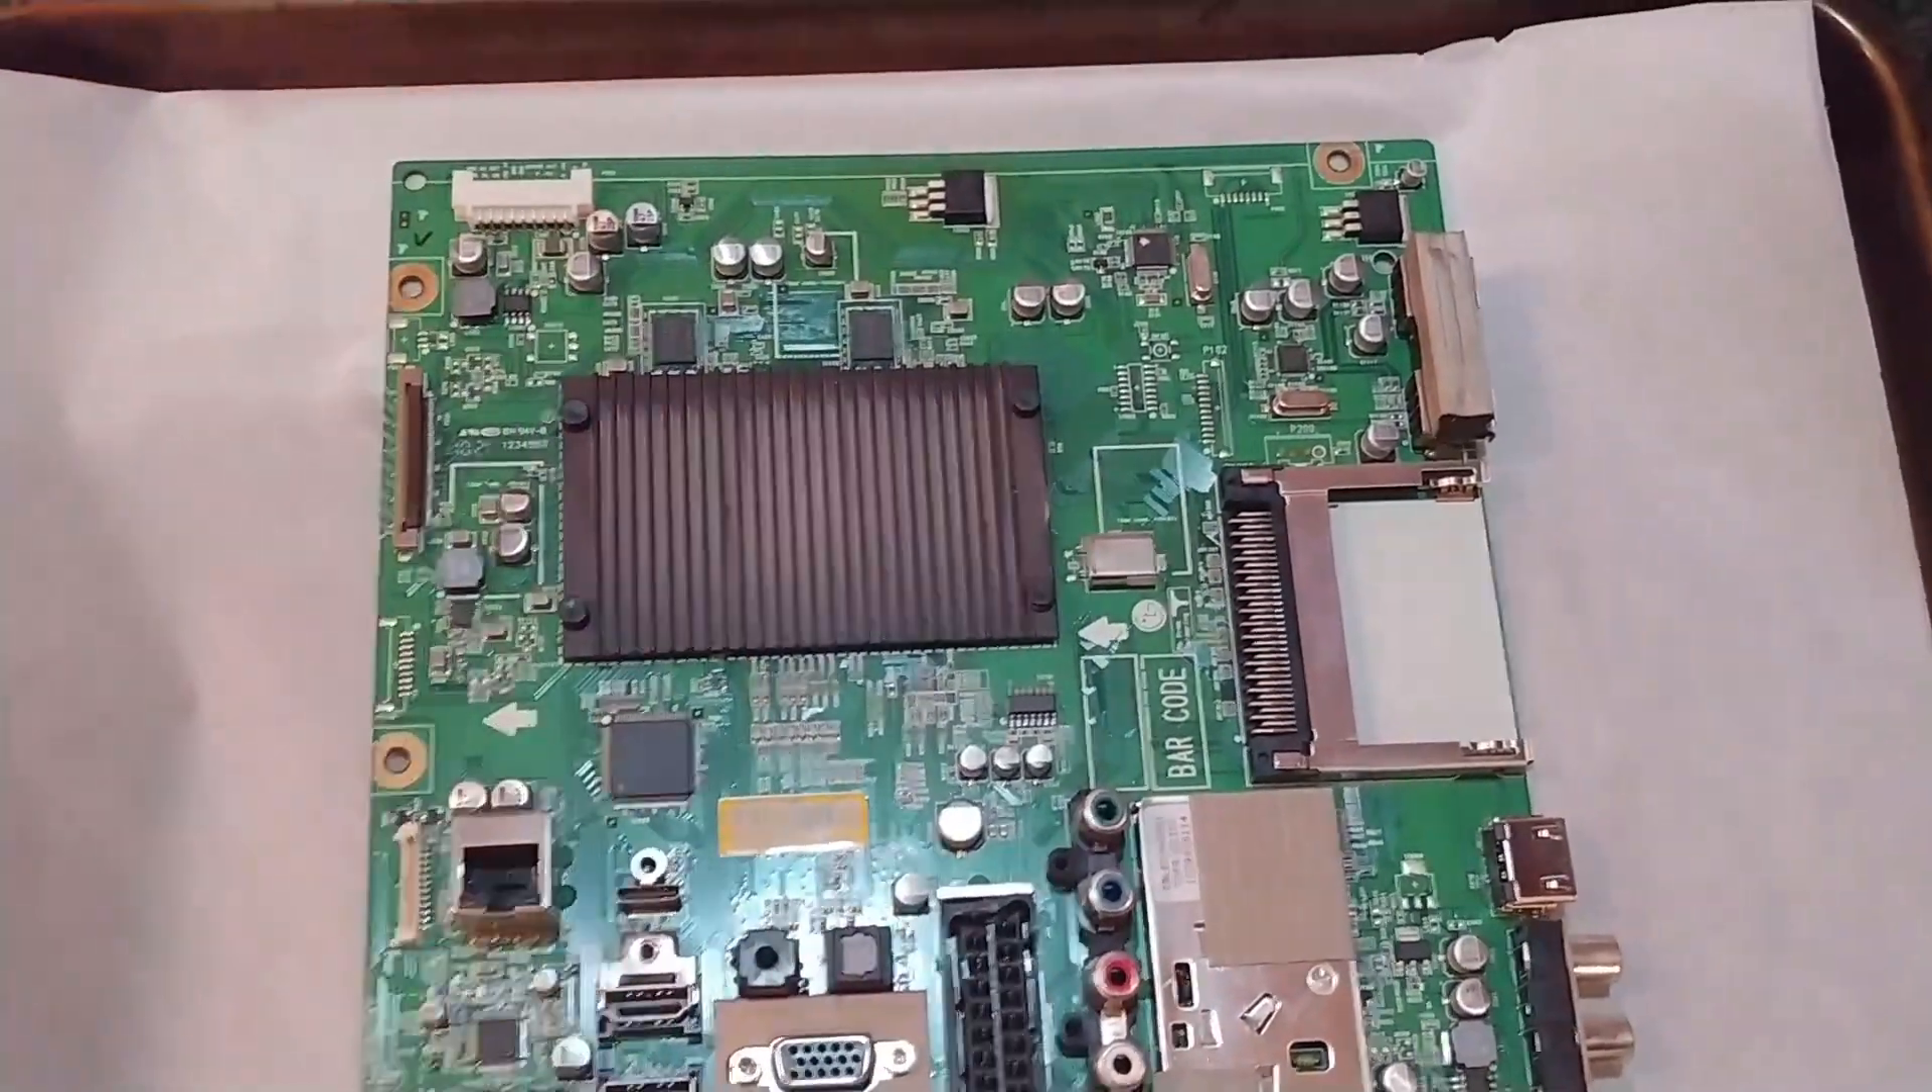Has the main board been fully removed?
Yes.